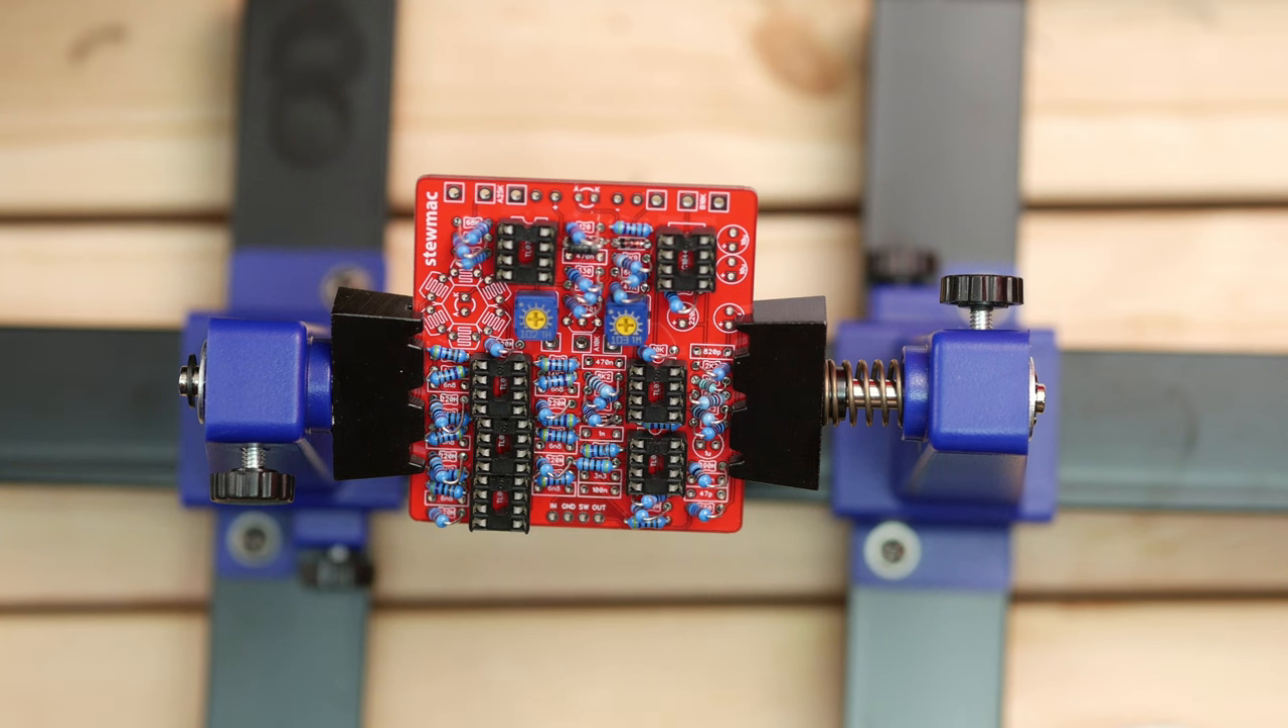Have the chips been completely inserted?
No.